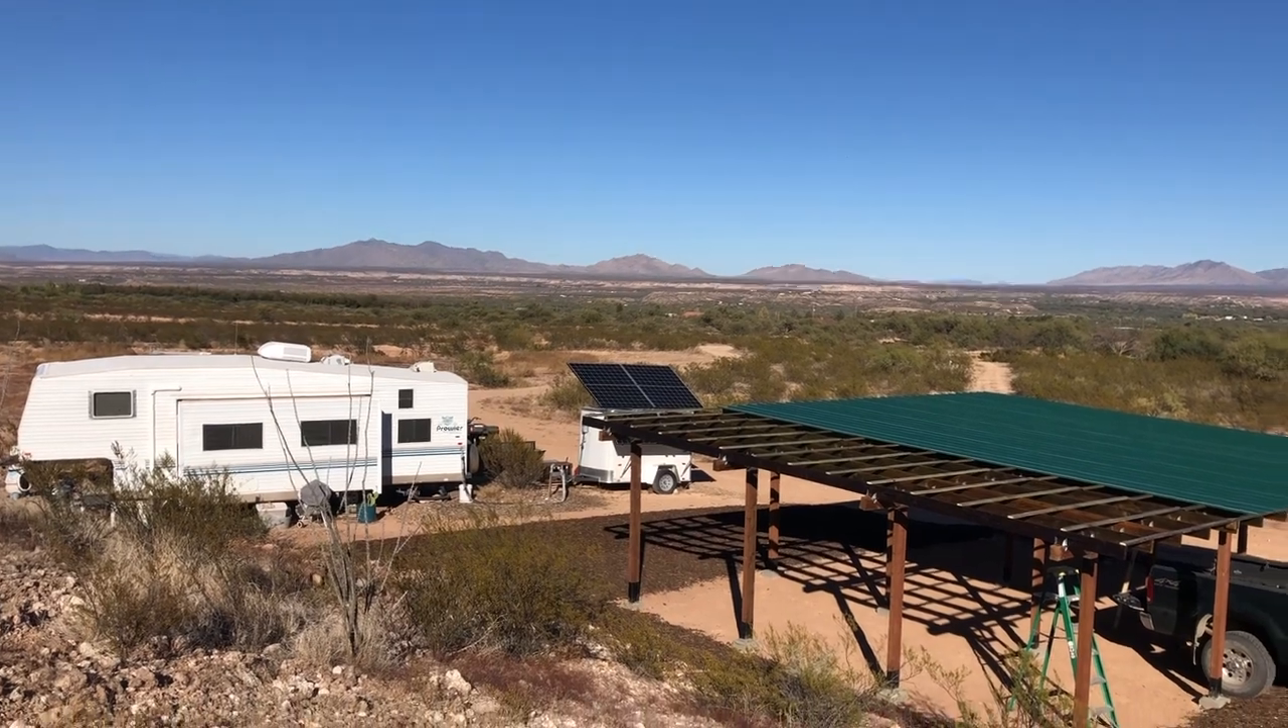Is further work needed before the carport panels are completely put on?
Yes.